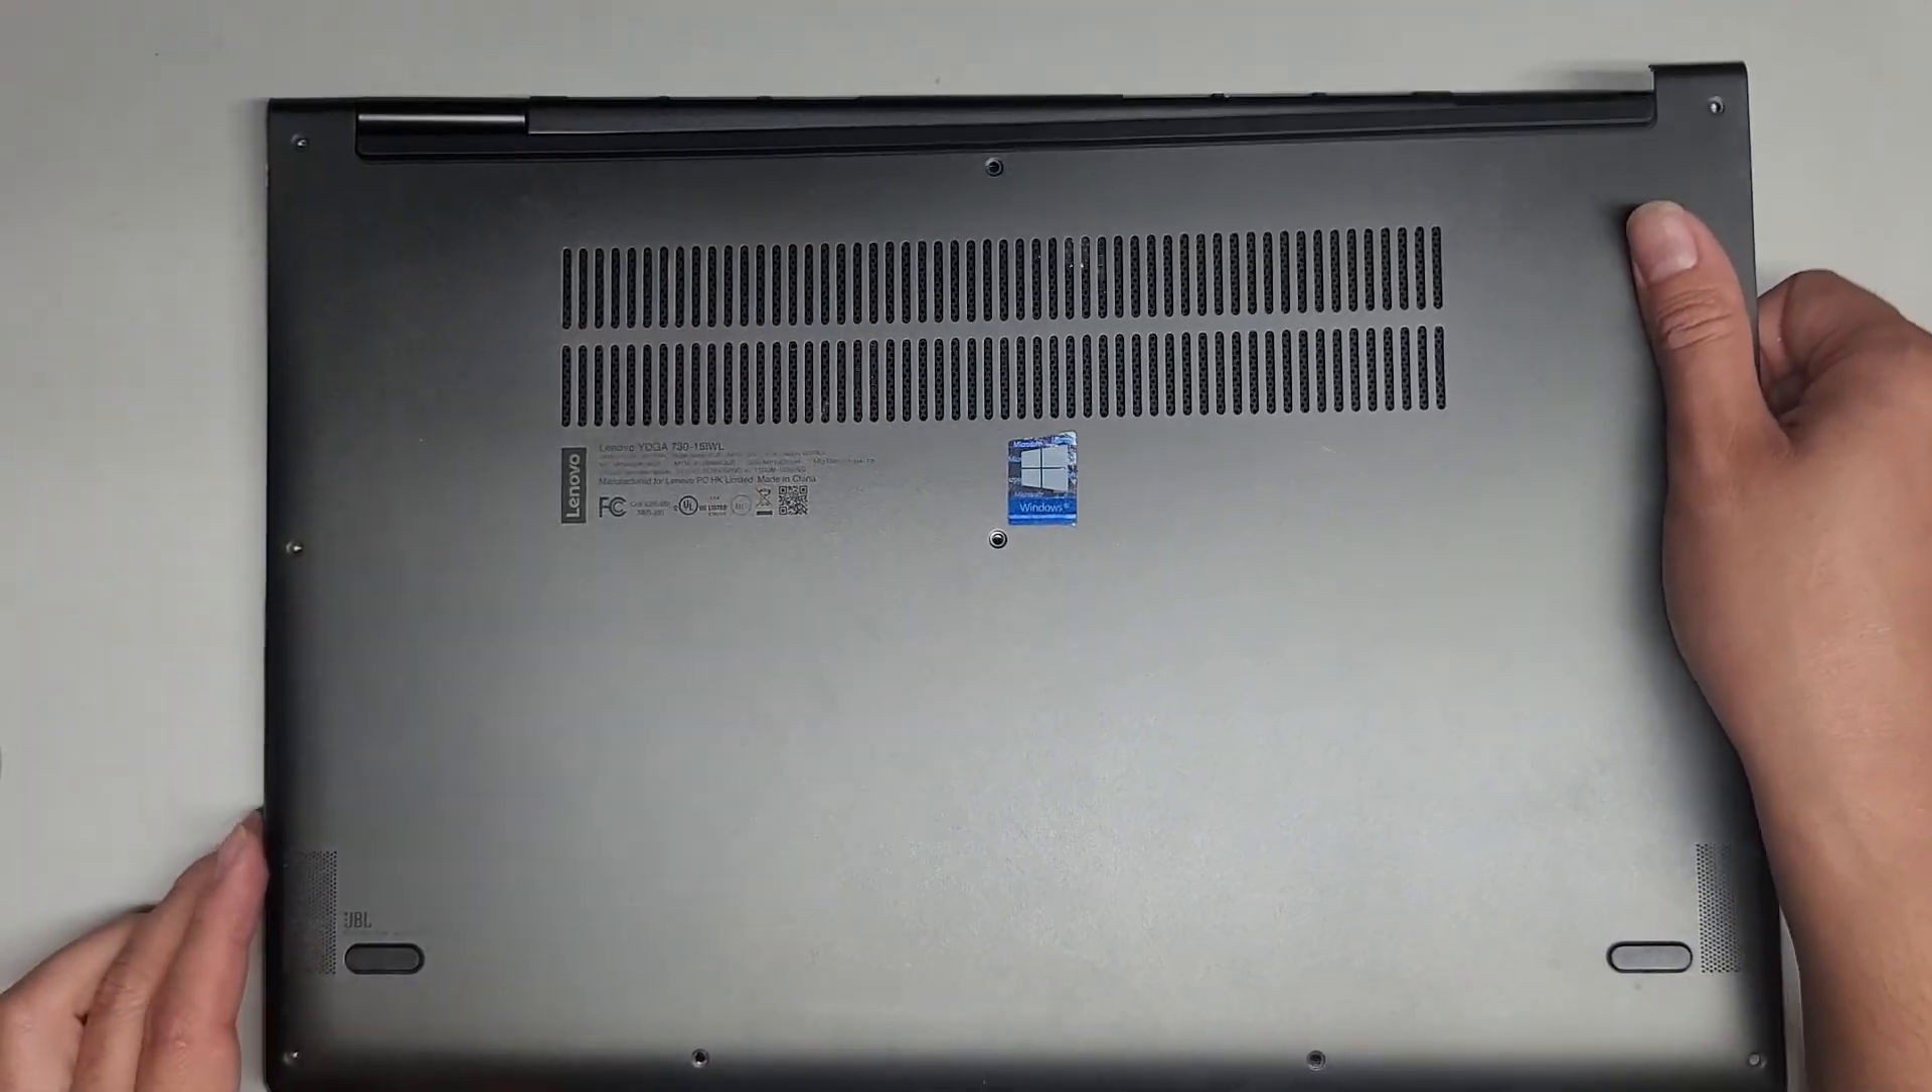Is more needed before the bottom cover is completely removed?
Yes.